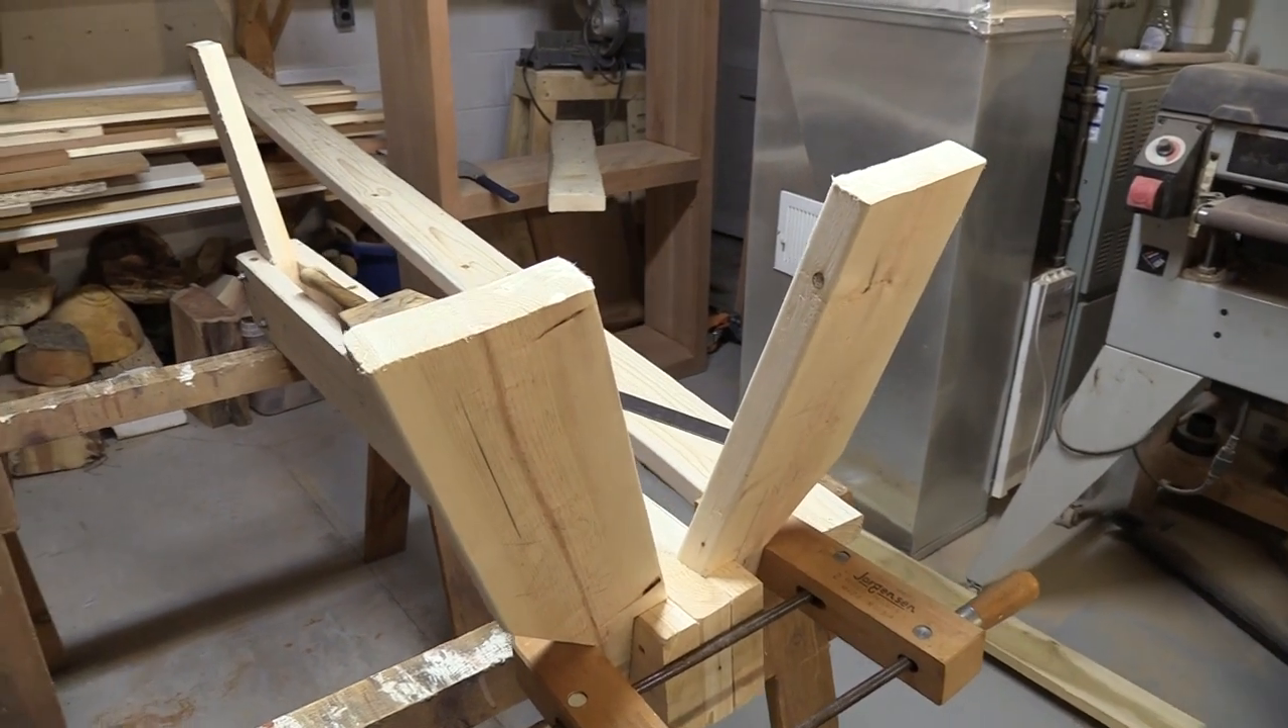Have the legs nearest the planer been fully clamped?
Yes.